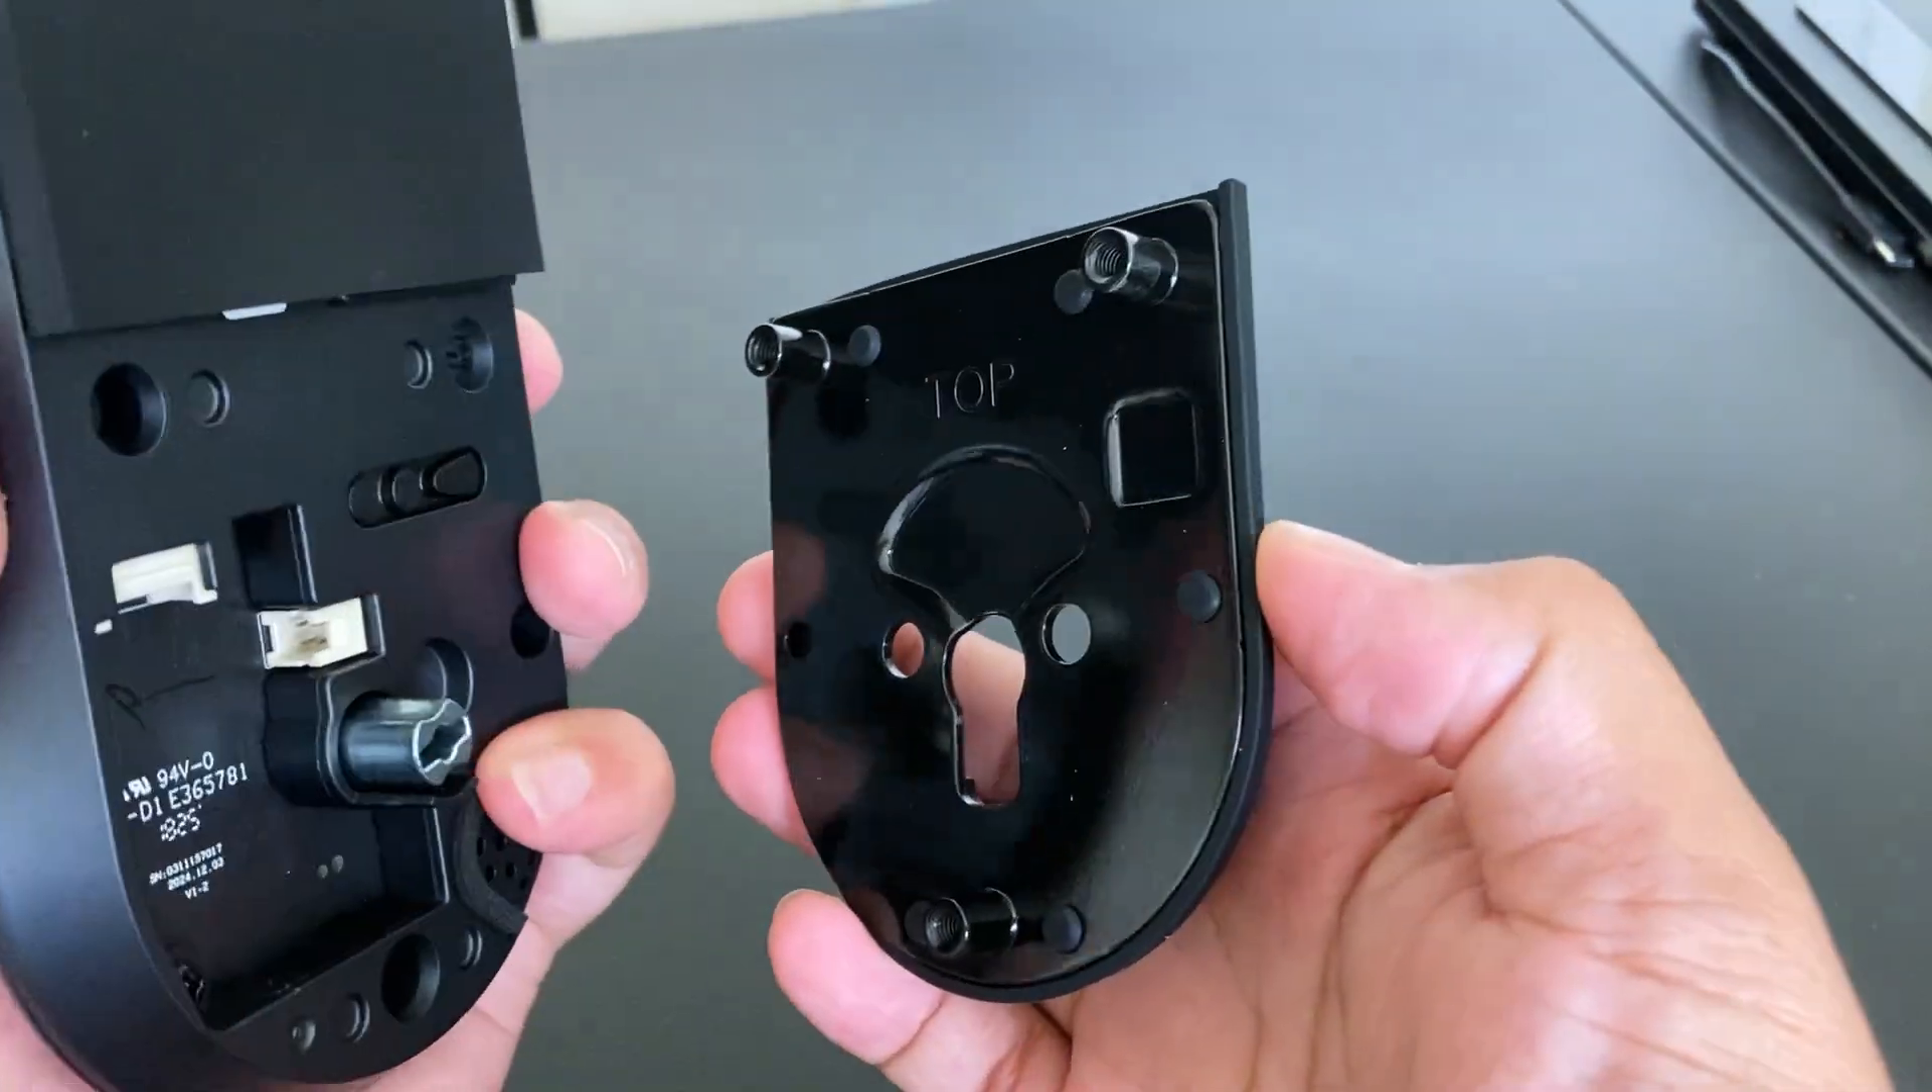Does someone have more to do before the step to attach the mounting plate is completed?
Yes.